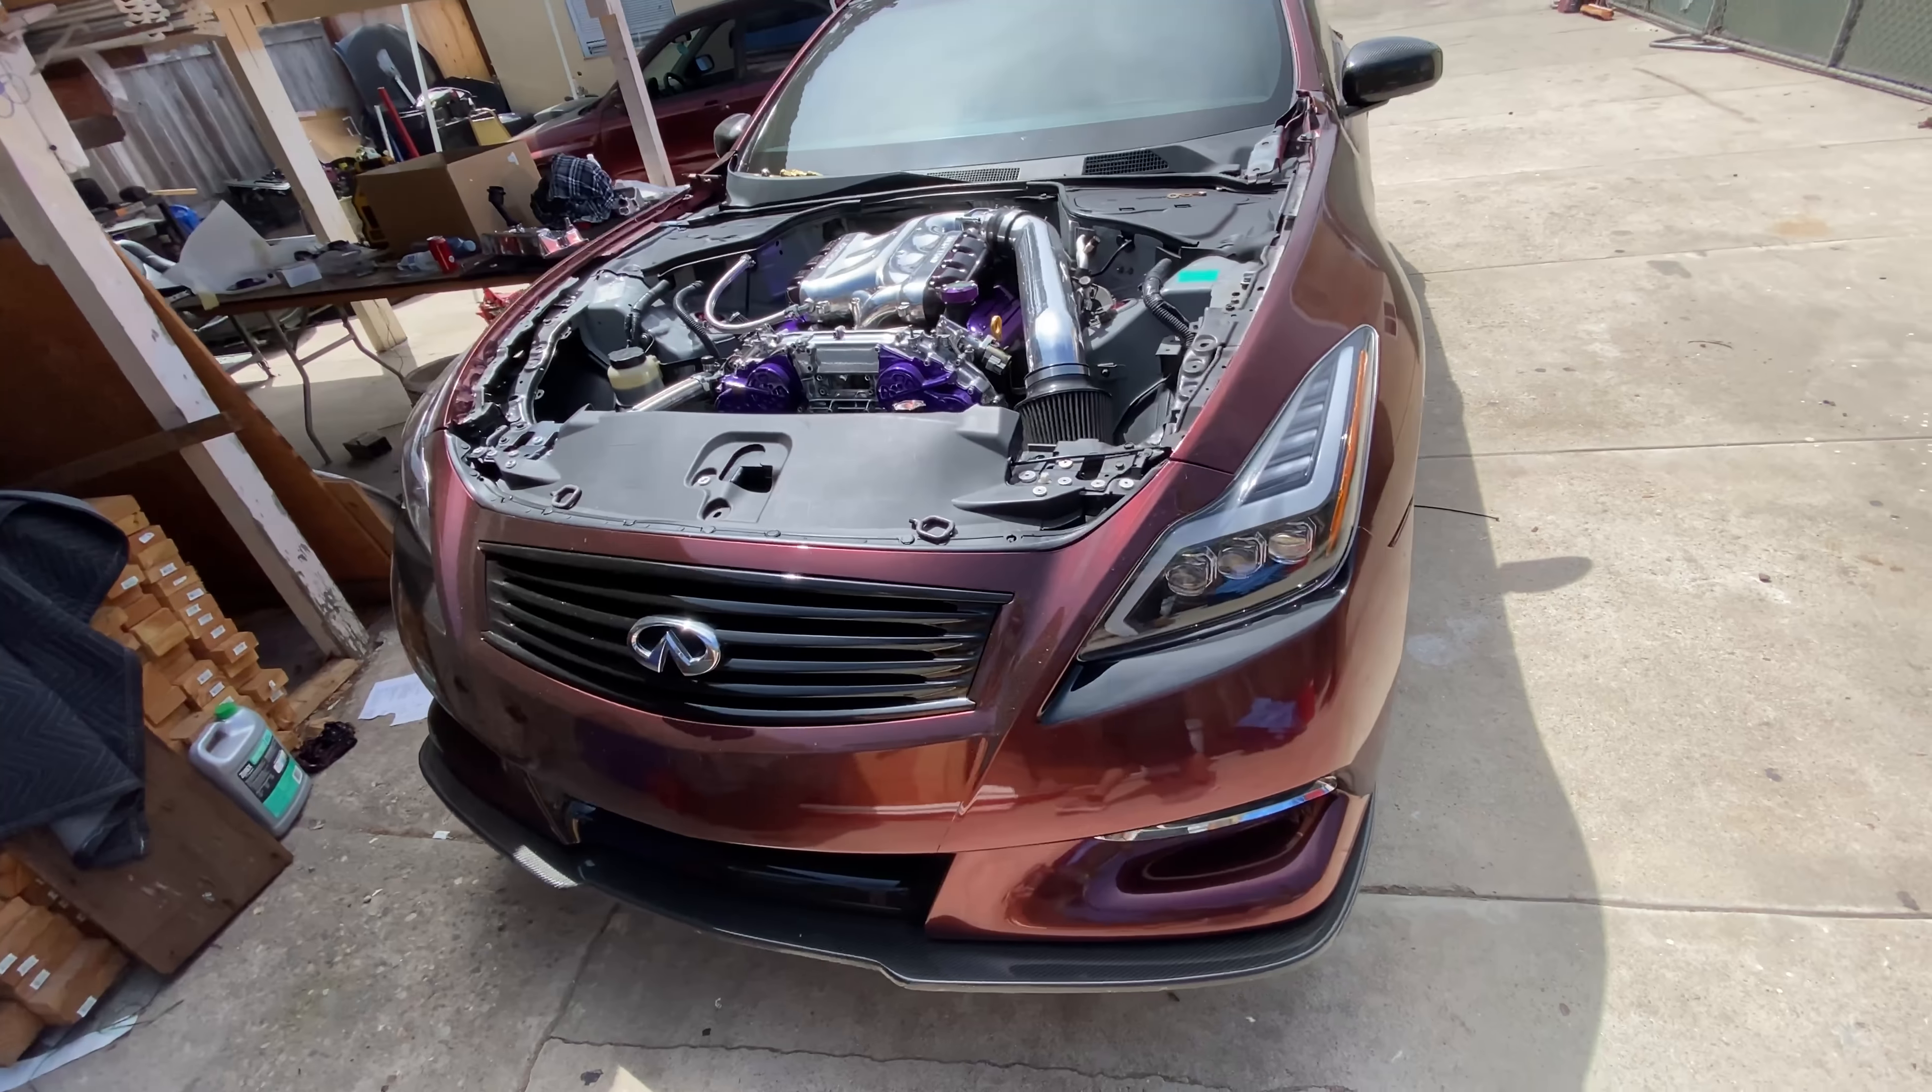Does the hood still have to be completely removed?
No.